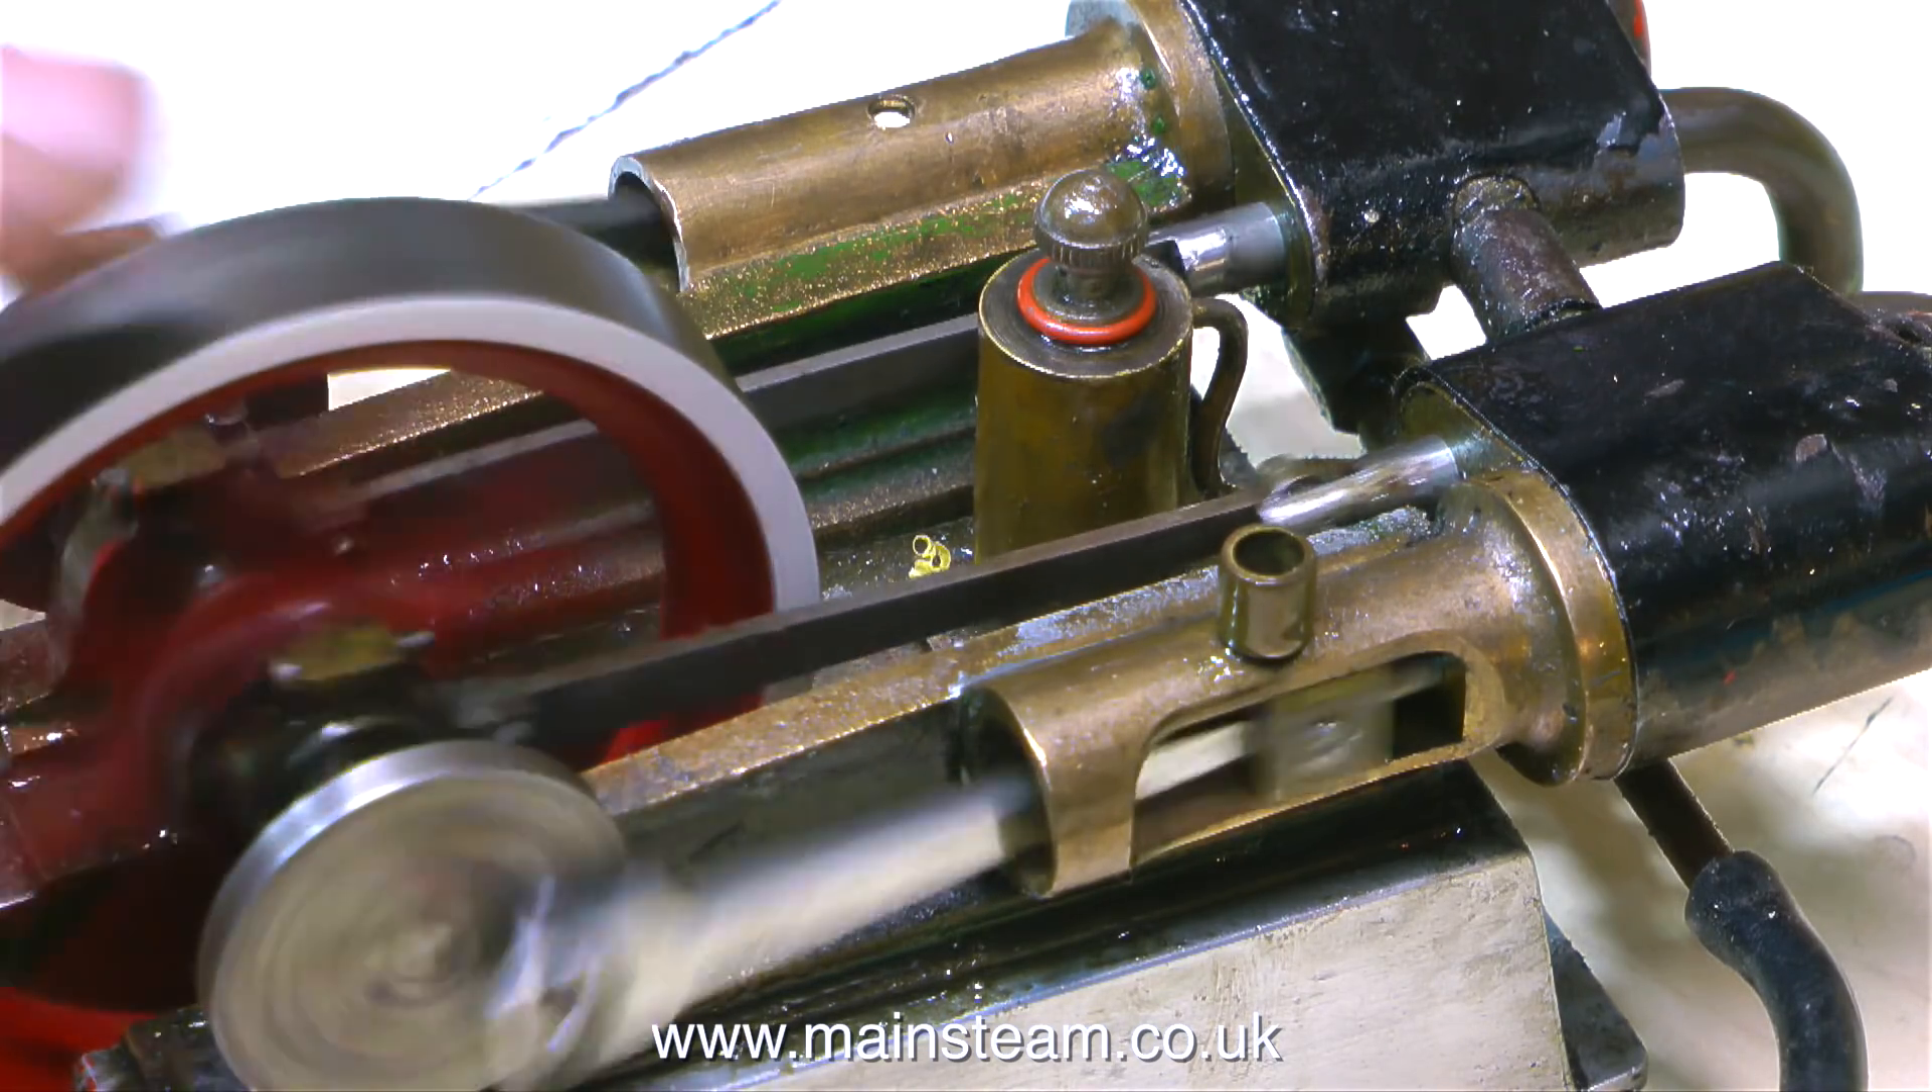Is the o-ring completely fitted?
Yes.